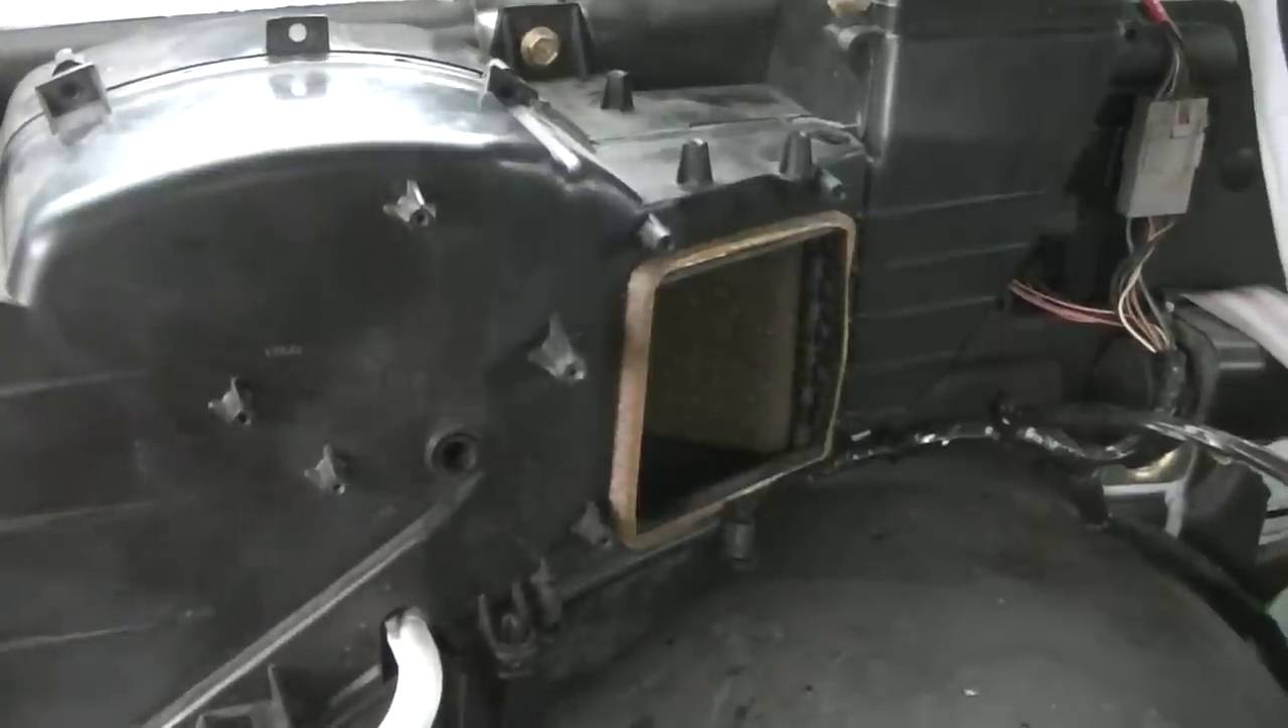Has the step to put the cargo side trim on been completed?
No.